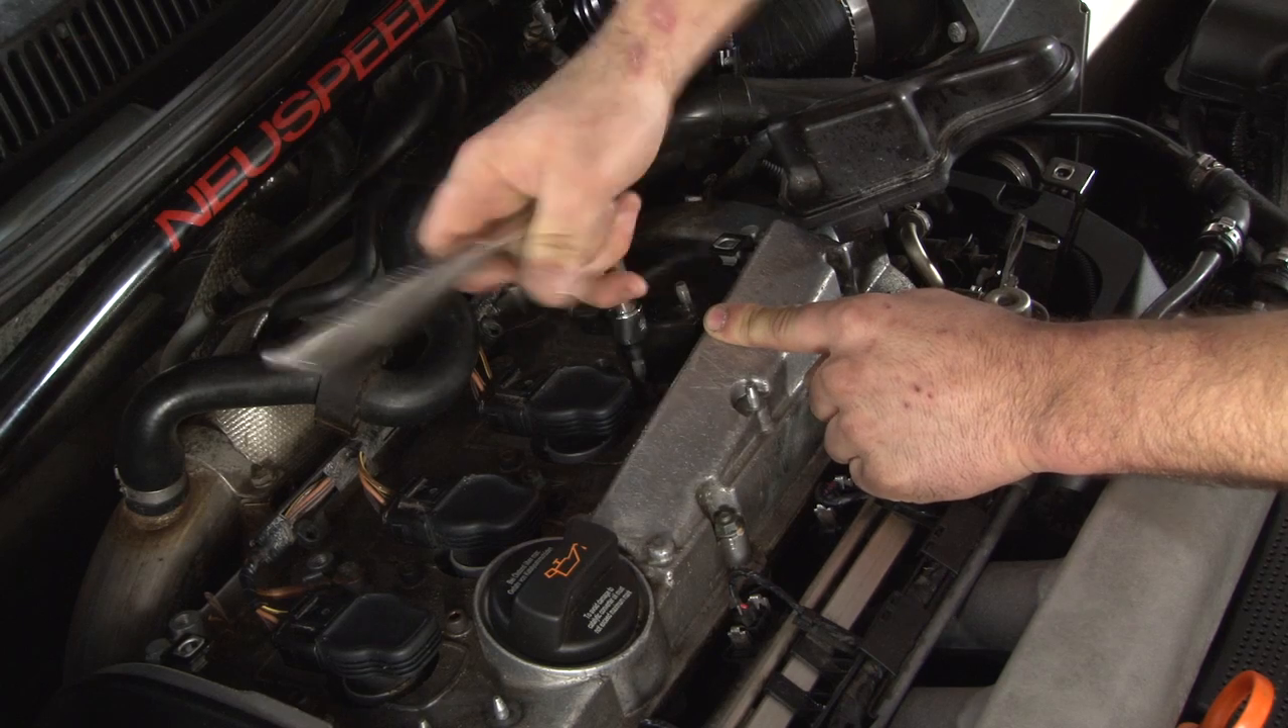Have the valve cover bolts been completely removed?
No.